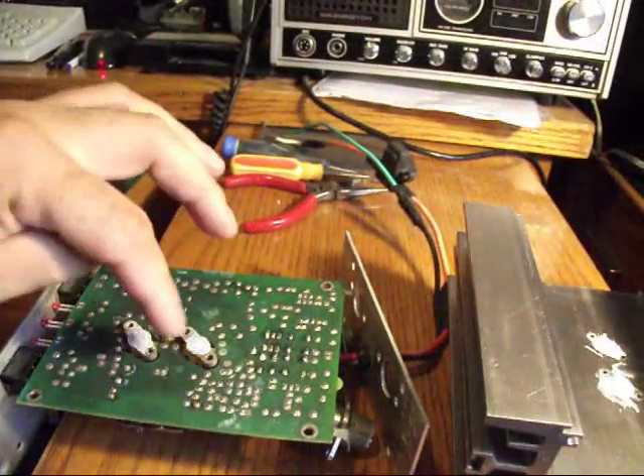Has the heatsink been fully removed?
Yes.